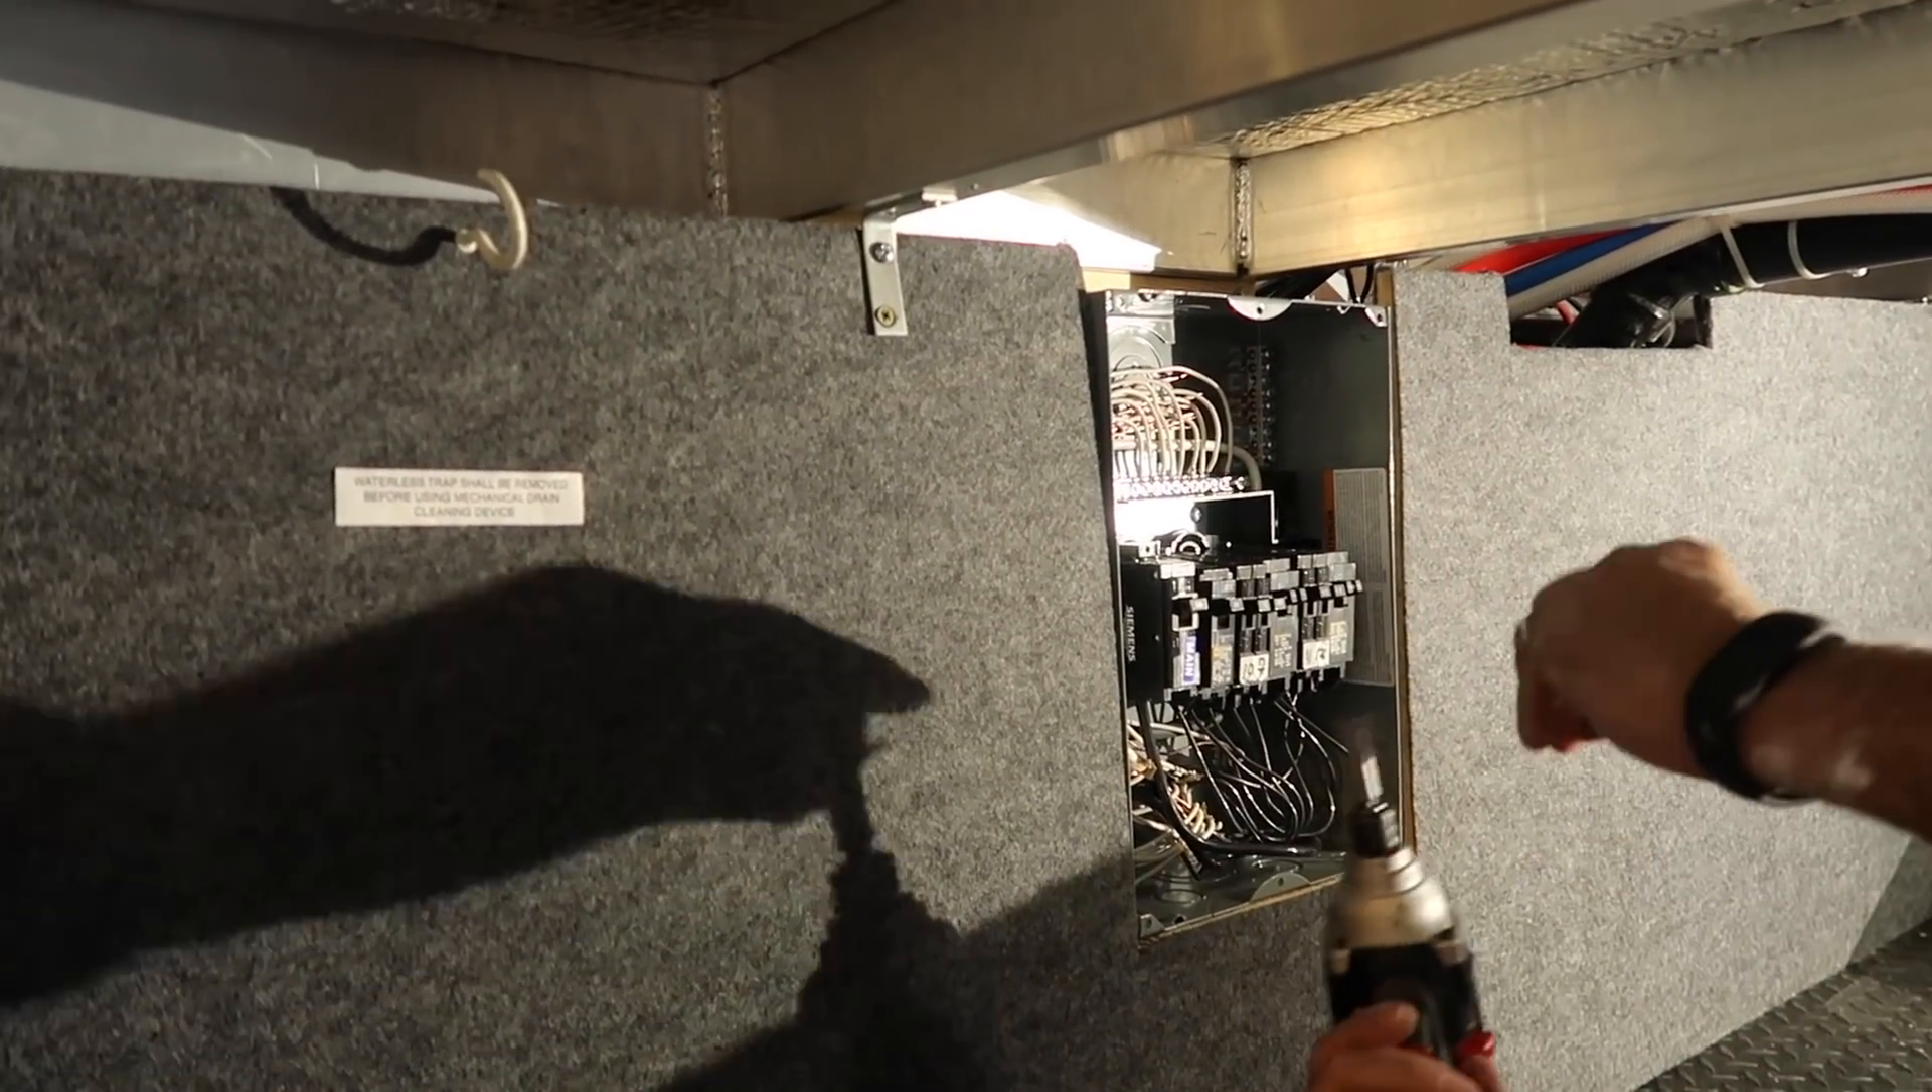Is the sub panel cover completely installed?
No.